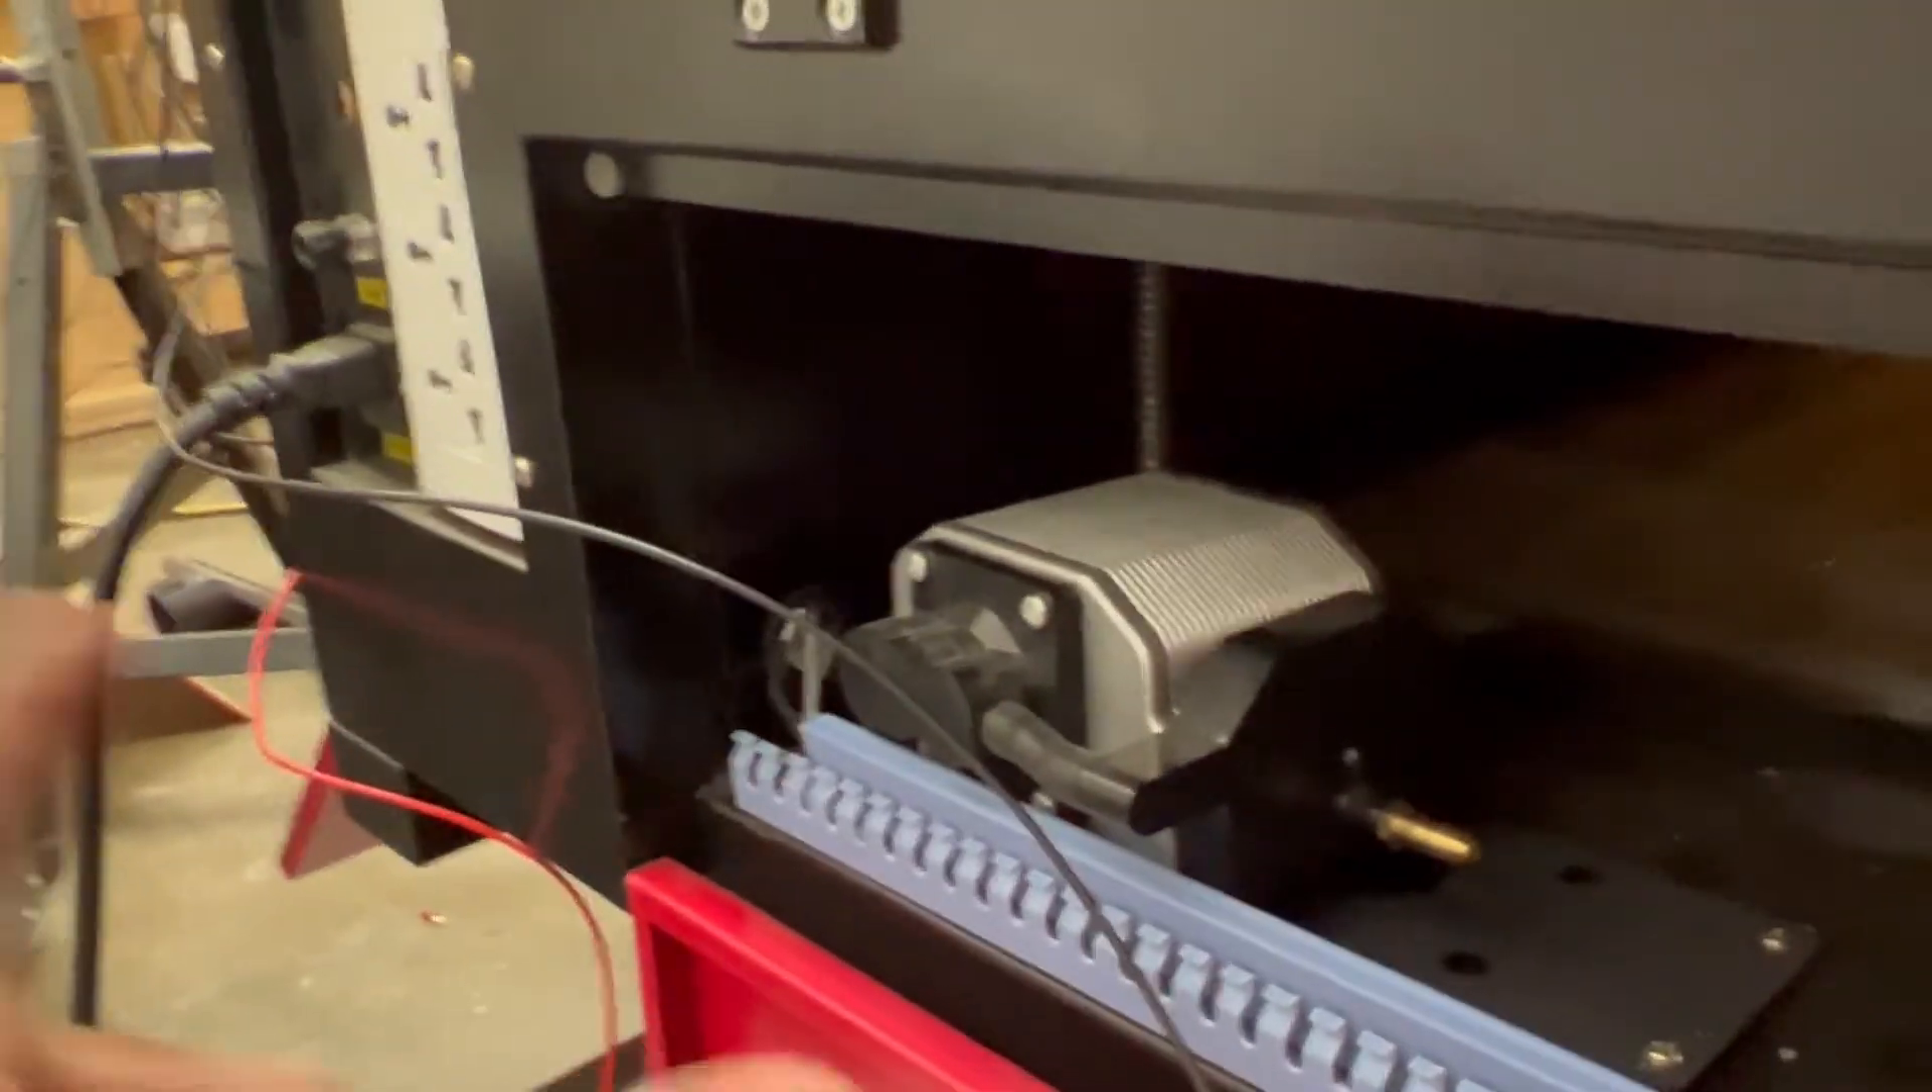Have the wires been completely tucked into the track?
No.